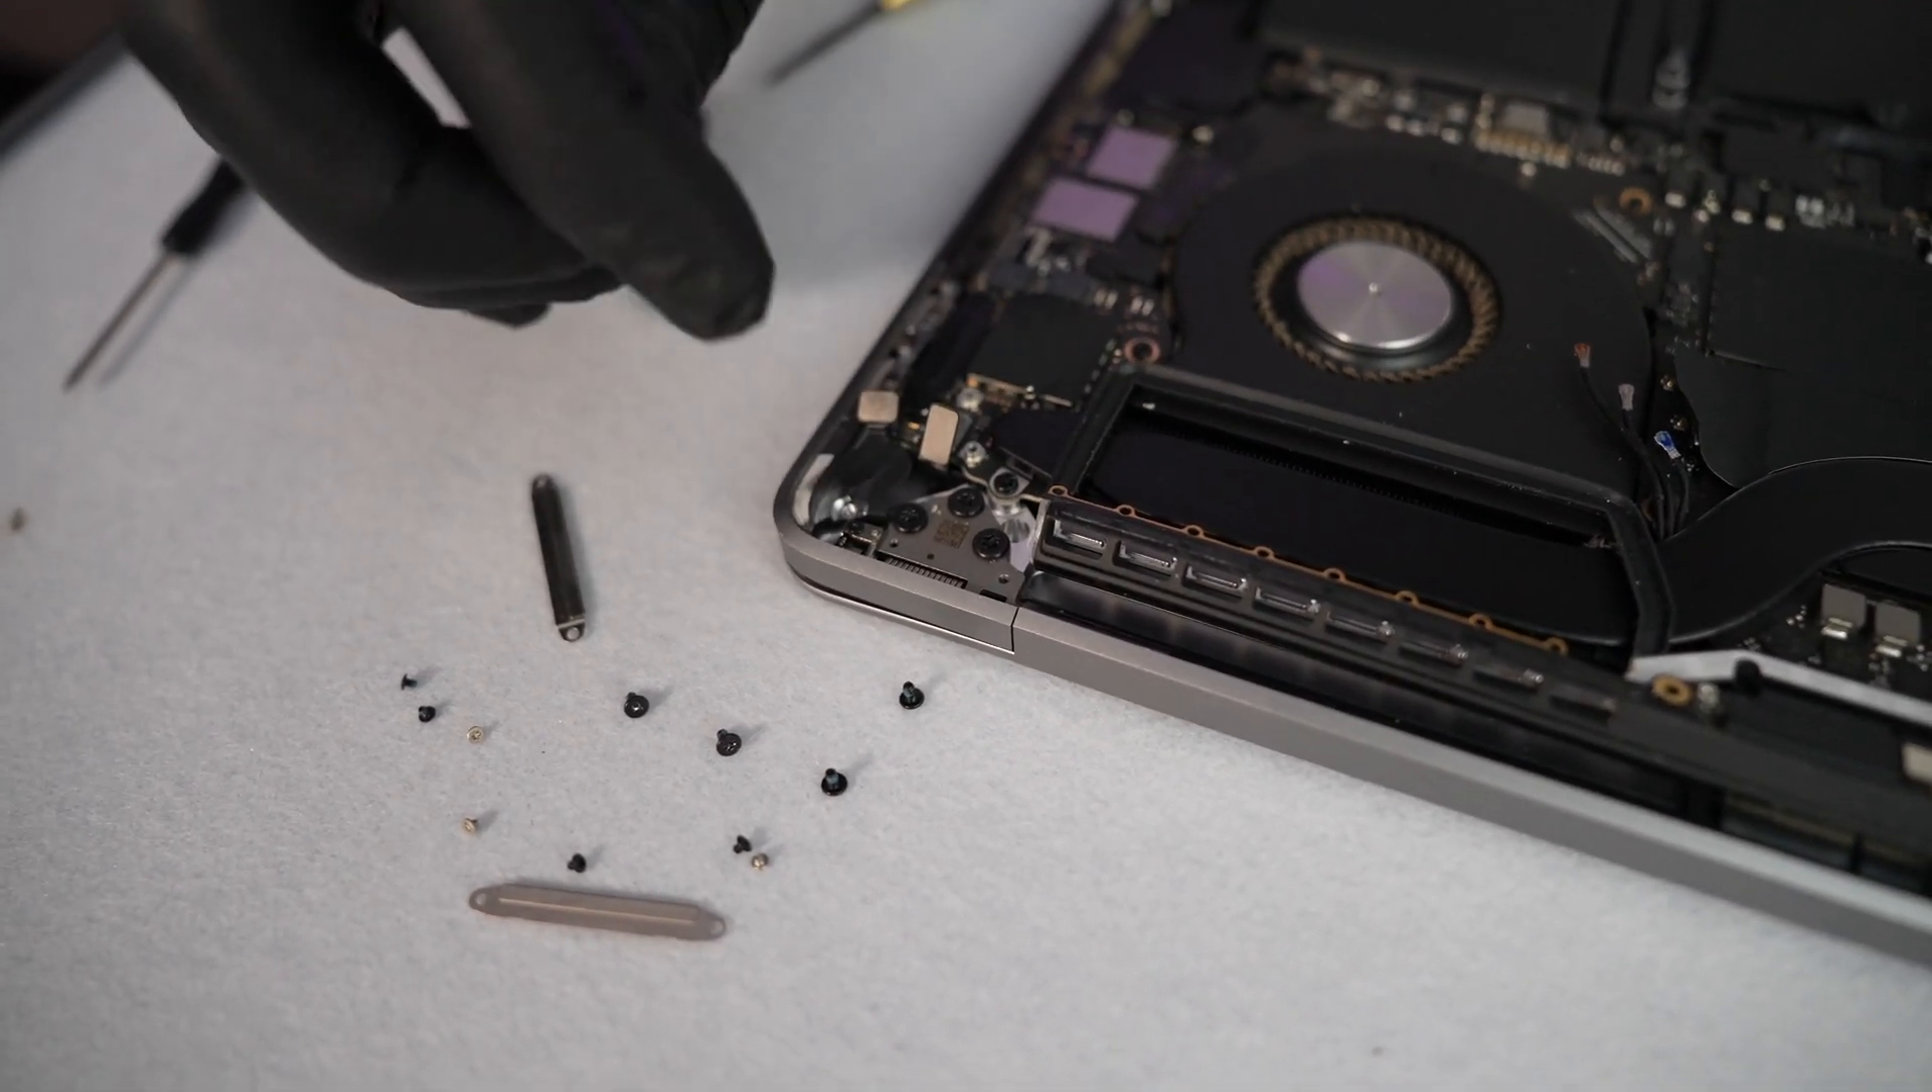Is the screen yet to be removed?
Yes.